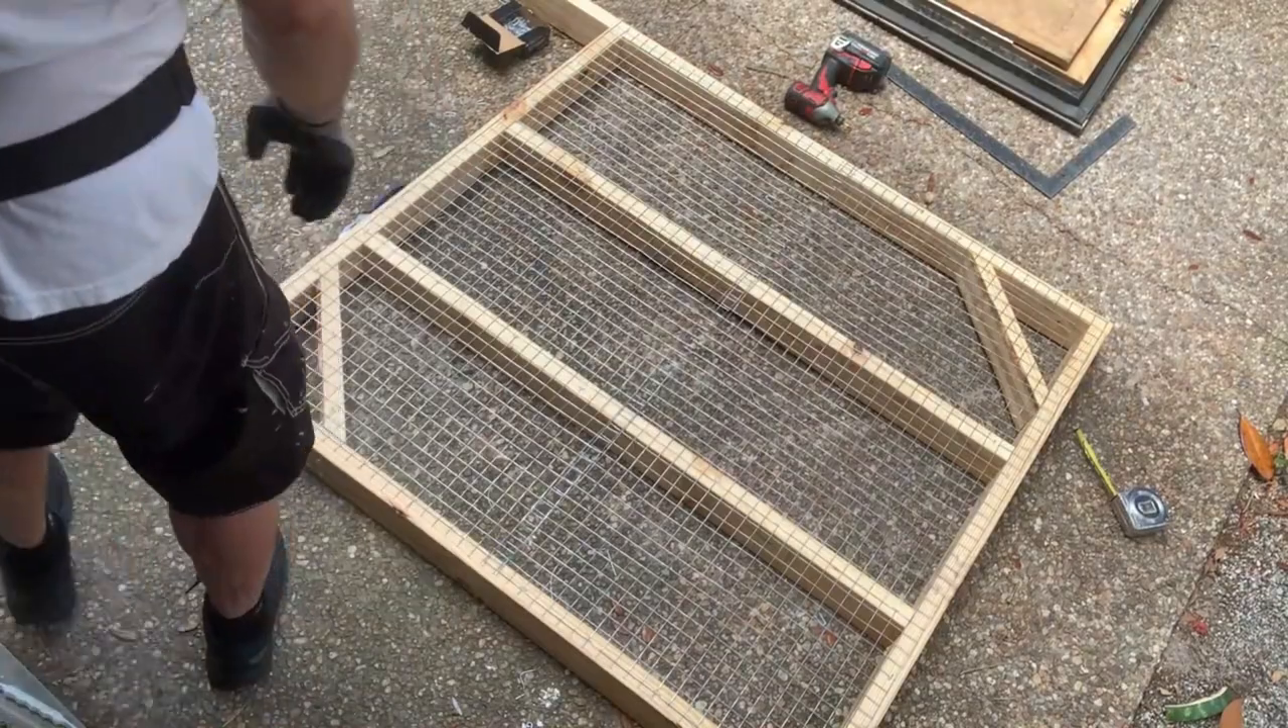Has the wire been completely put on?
Yes.